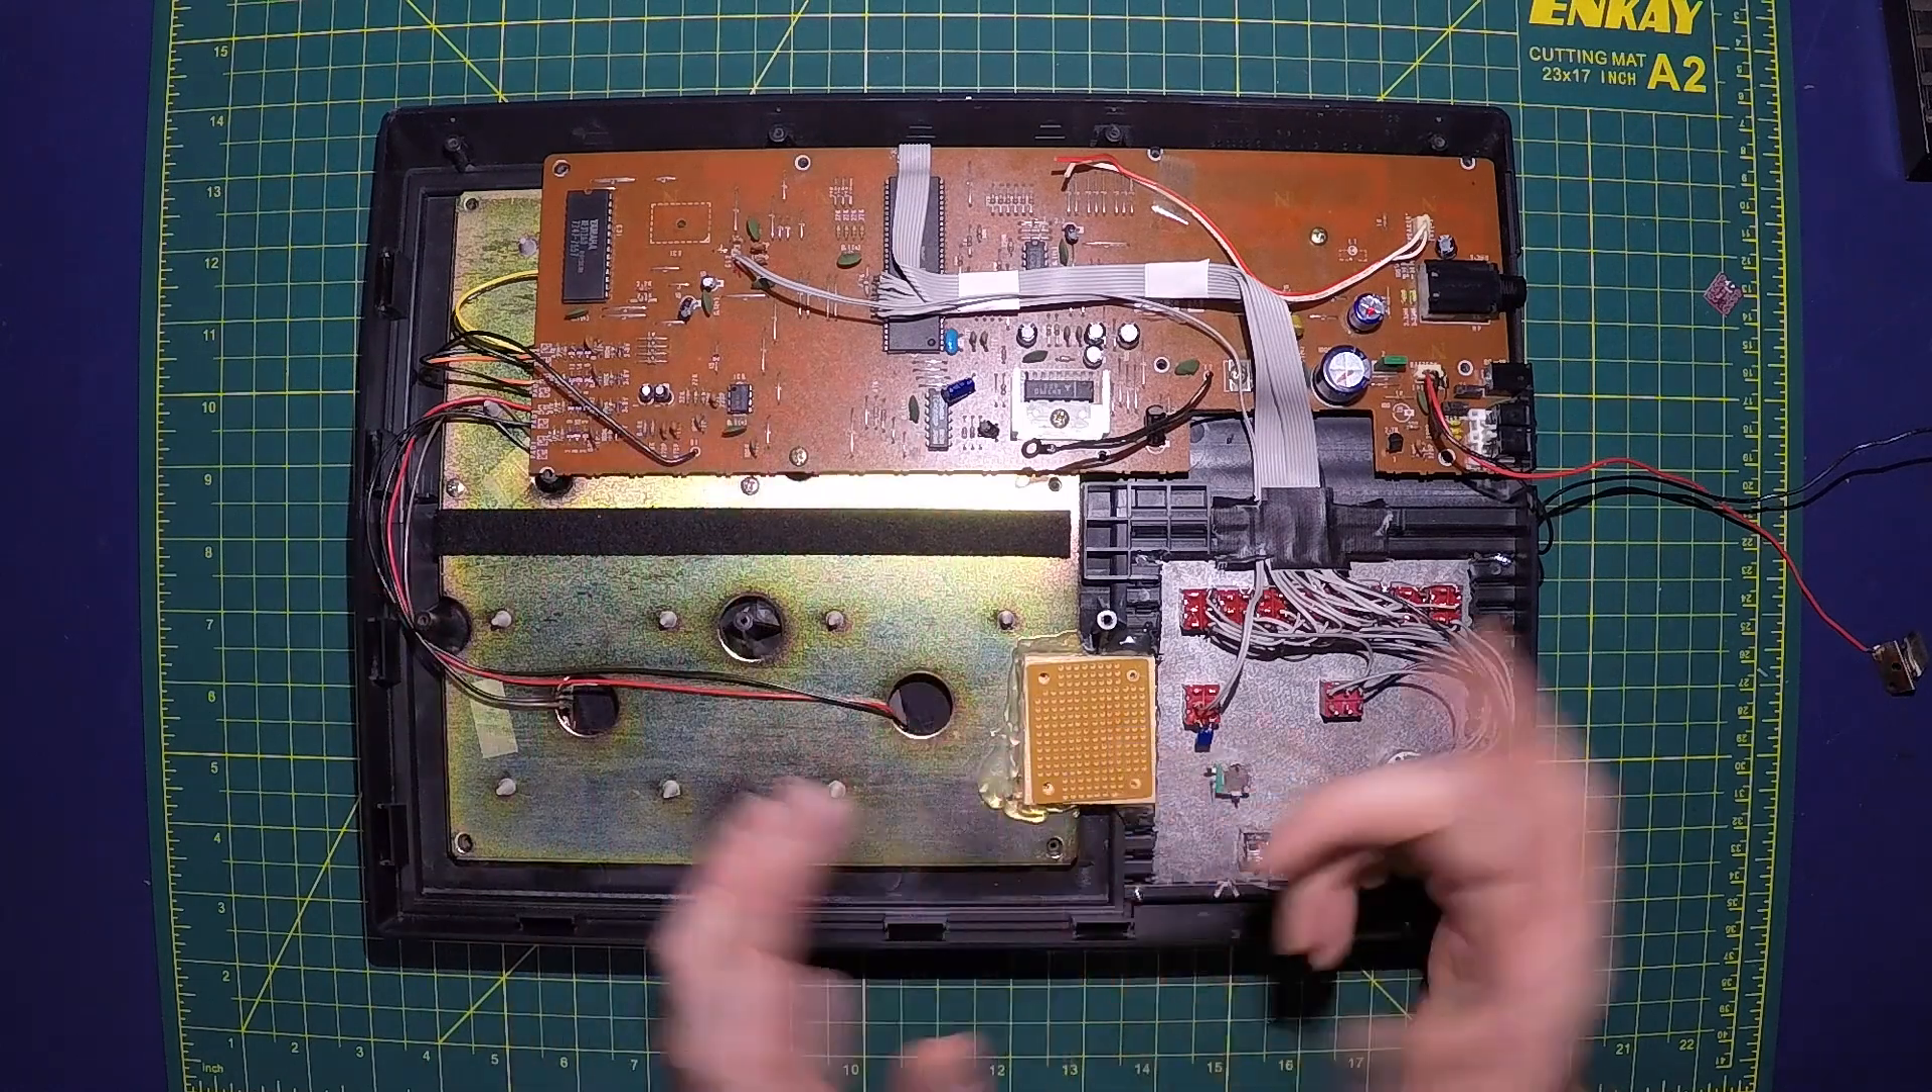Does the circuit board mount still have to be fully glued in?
No.